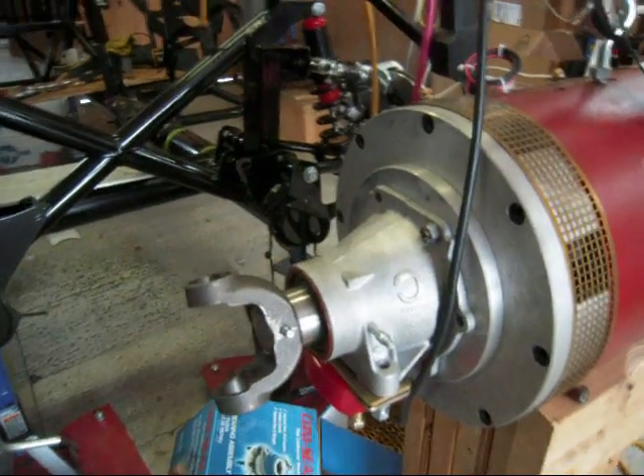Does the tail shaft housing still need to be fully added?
No.